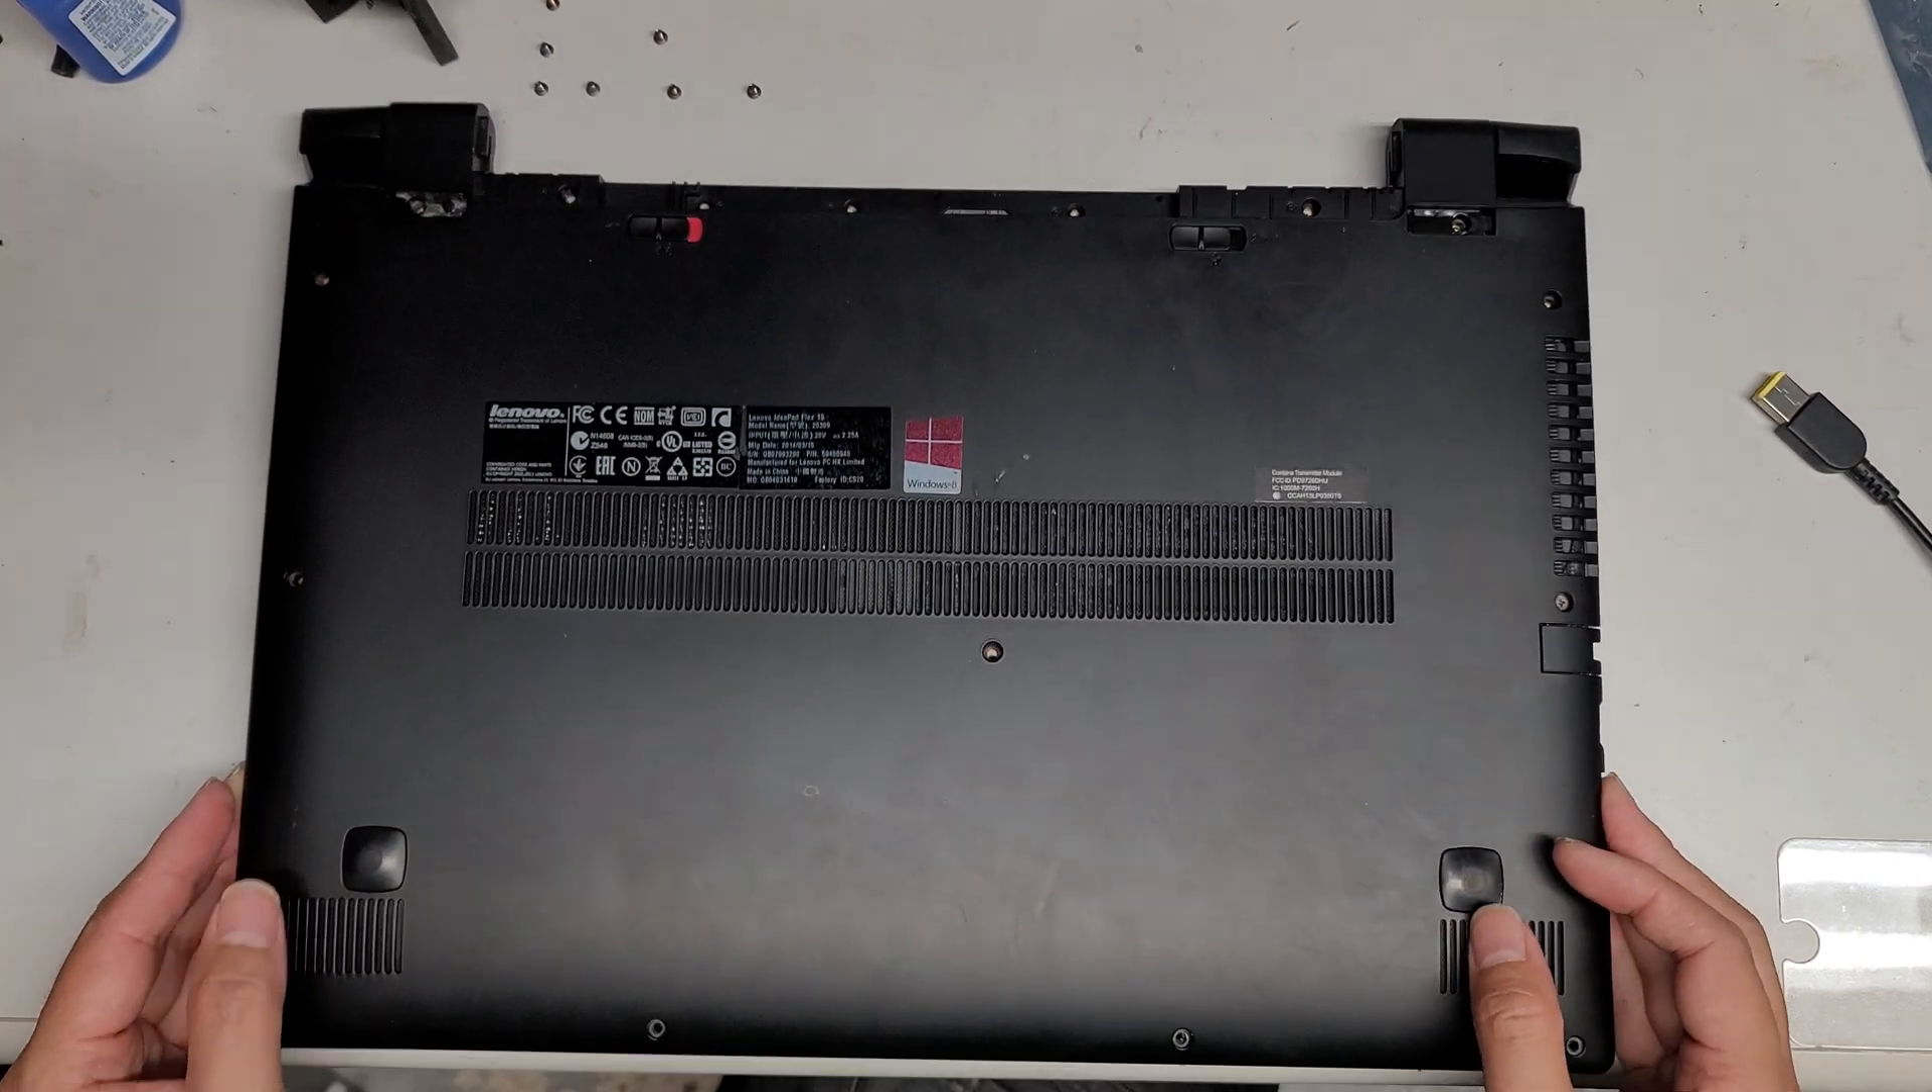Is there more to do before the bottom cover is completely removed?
Yes.